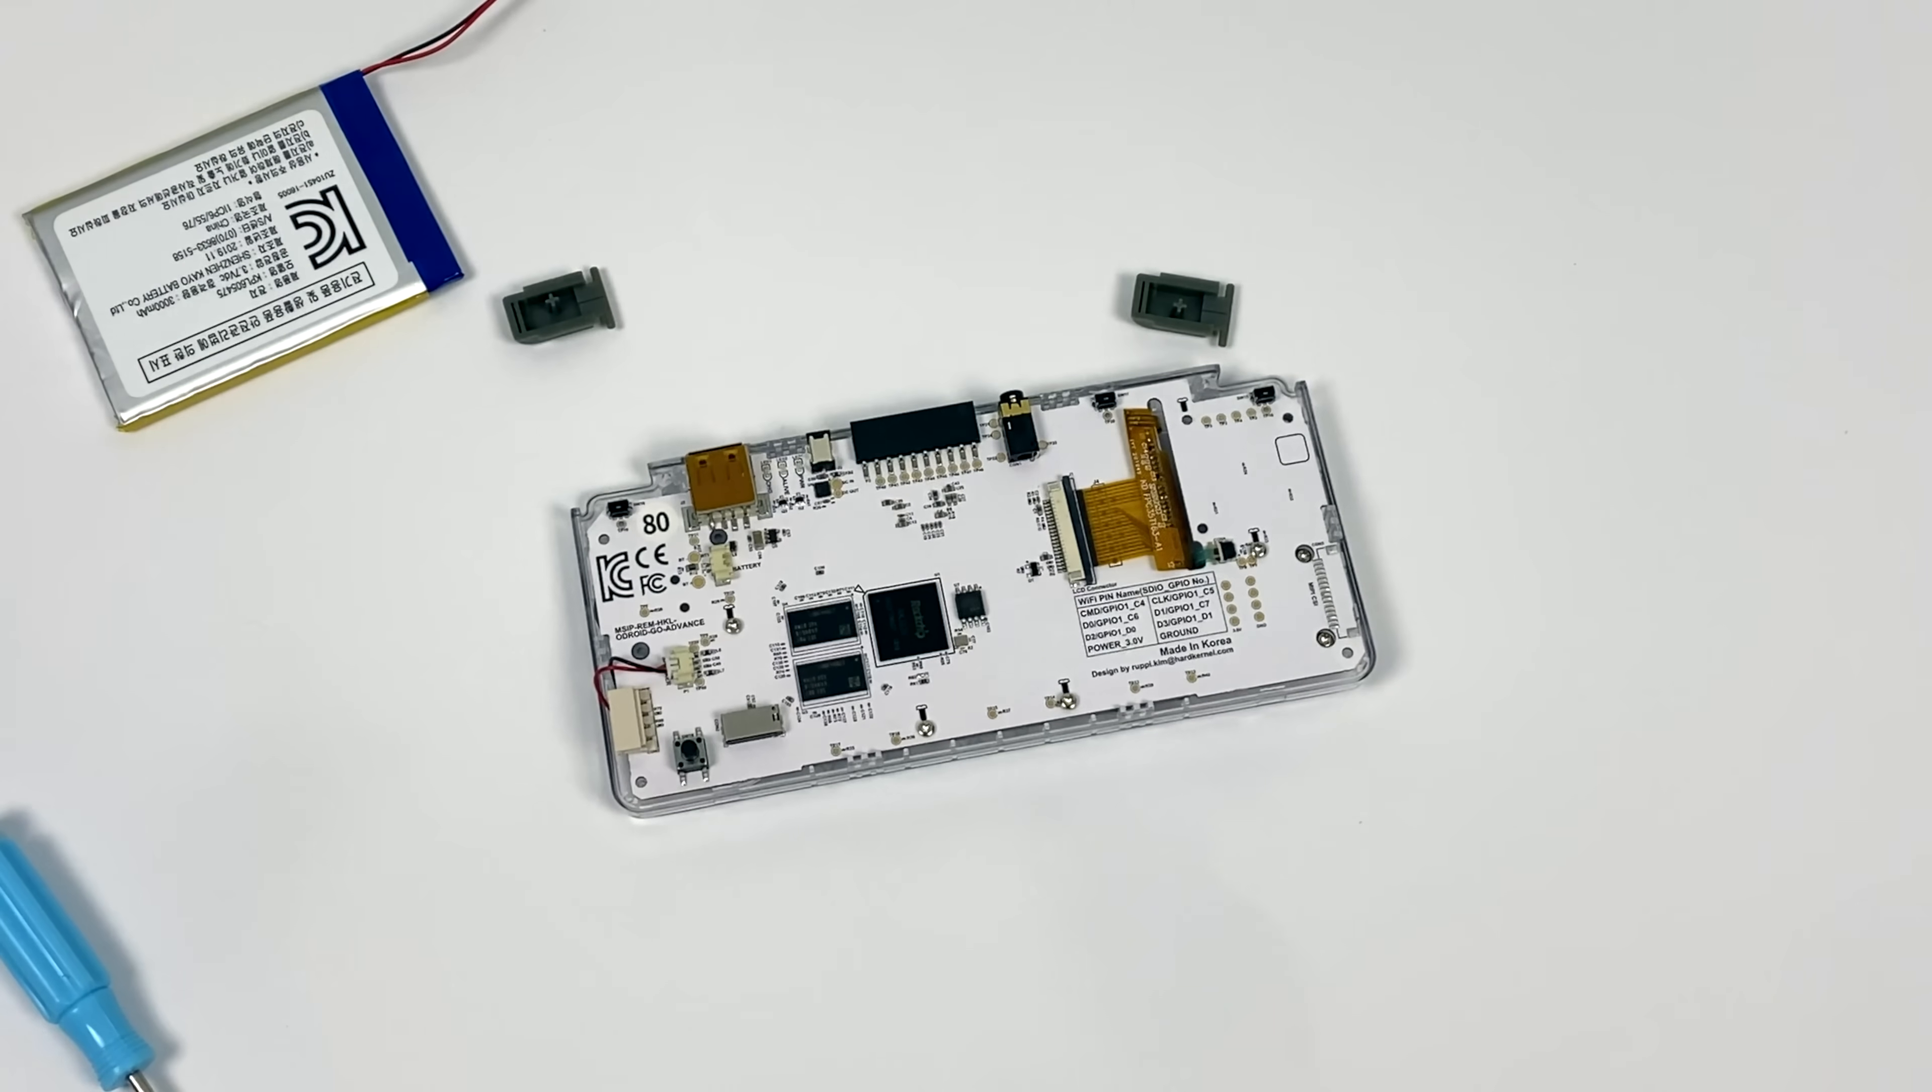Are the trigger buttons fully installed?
No.